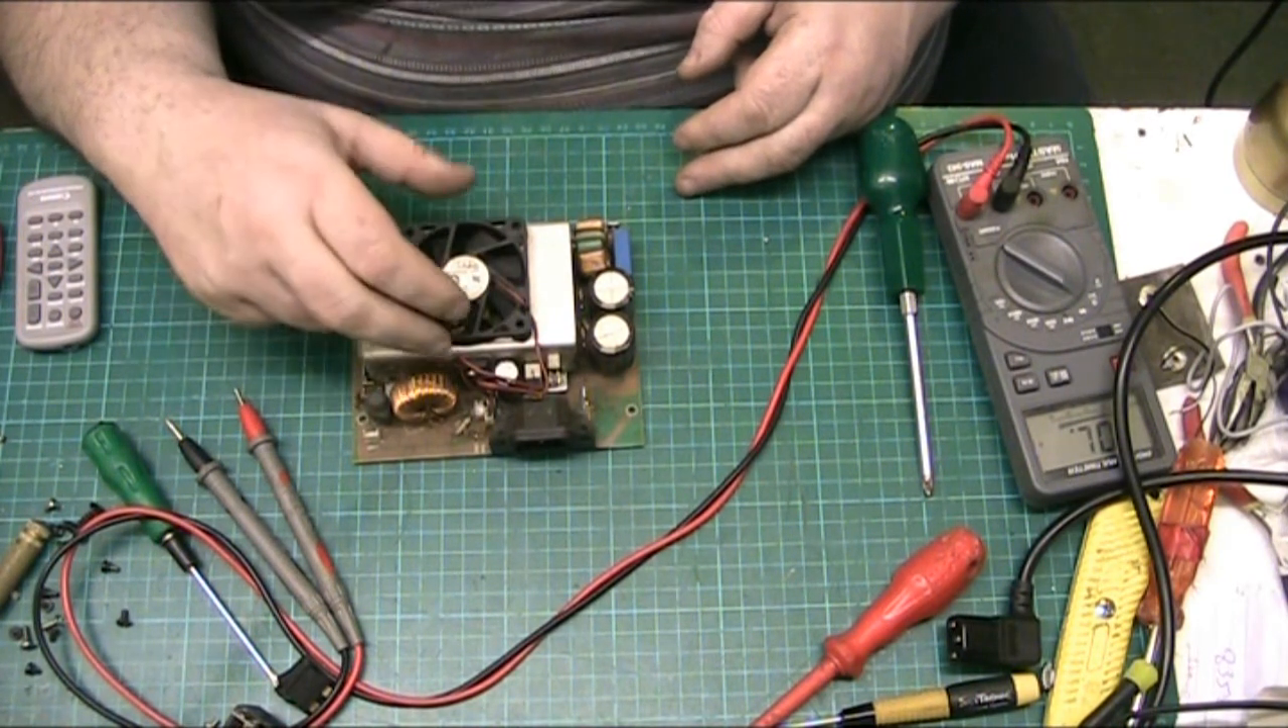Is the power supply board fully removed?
Yes.